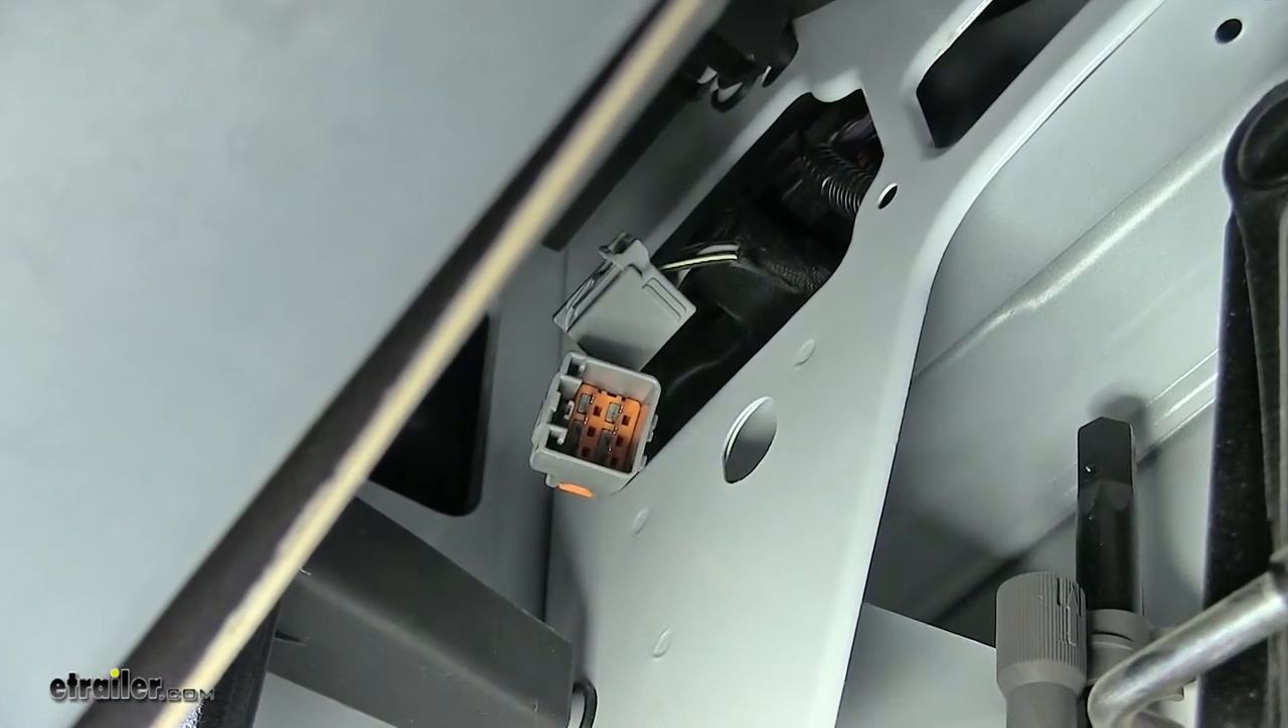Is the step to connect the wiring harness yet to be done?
Yes.